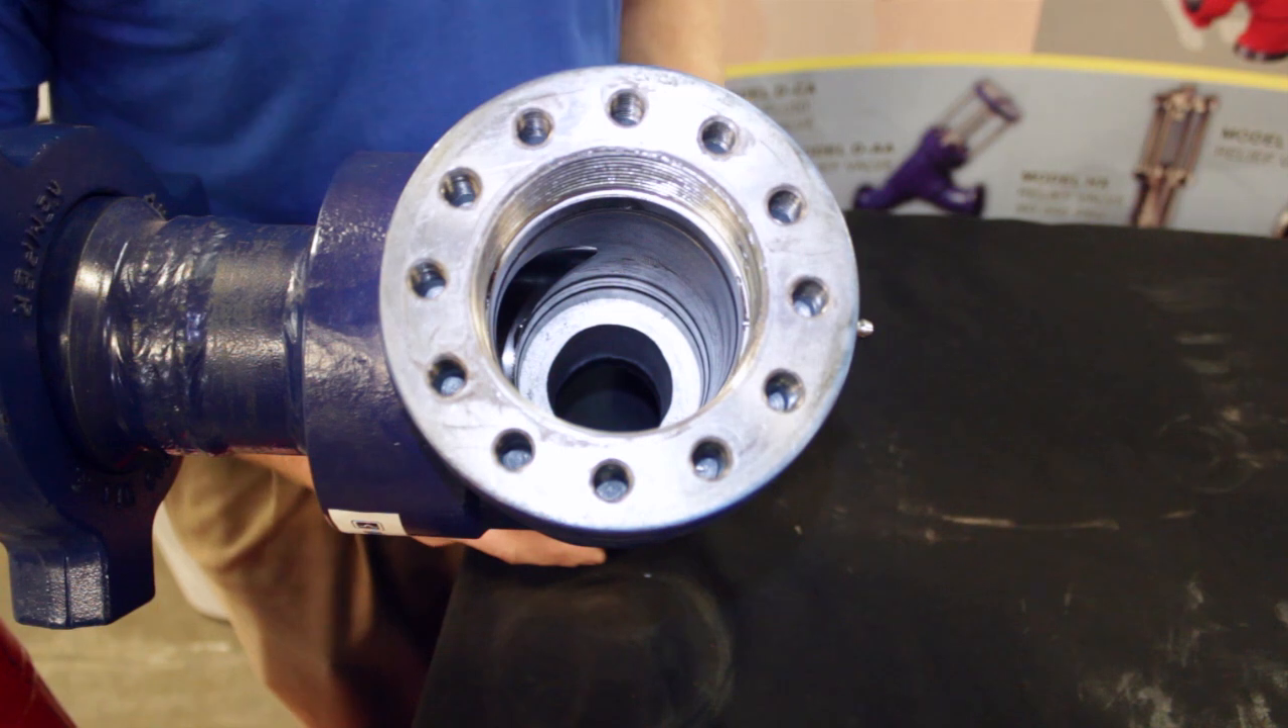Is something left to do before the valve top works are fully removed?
No.